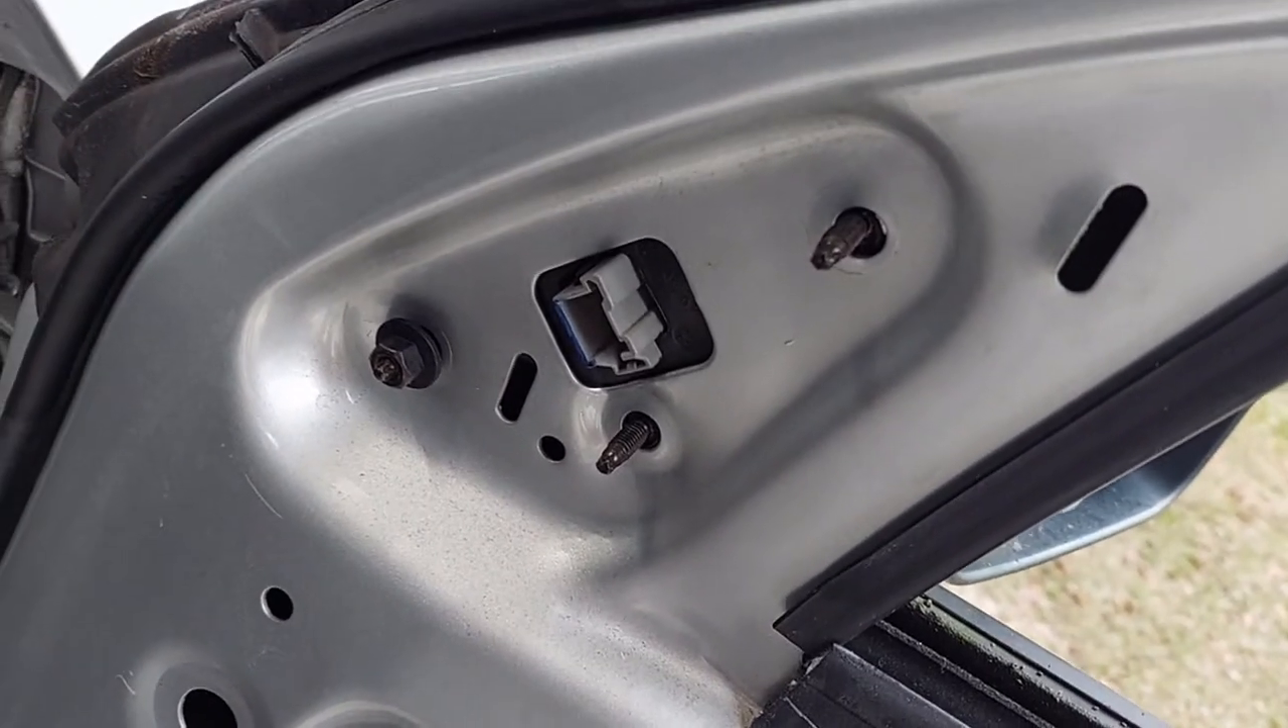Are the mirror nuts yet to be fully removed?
Yes.